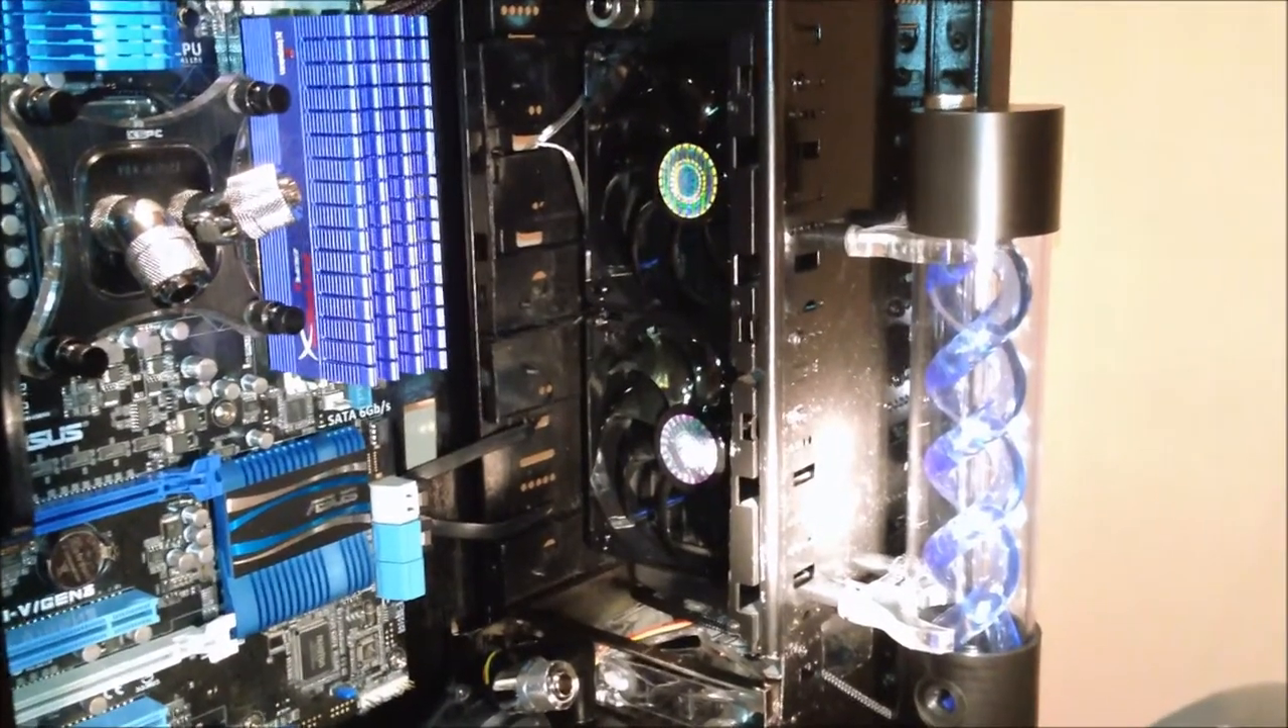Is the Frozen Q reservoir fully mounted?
Yes.